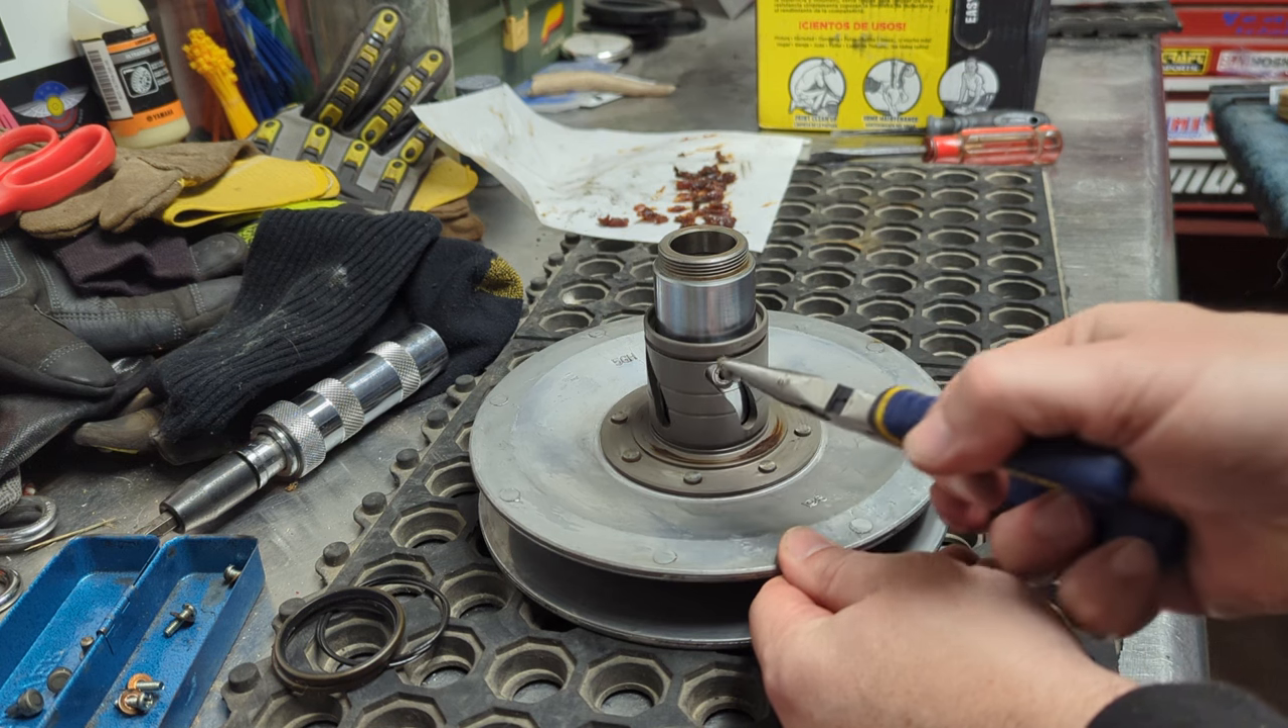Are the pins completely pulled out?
No.